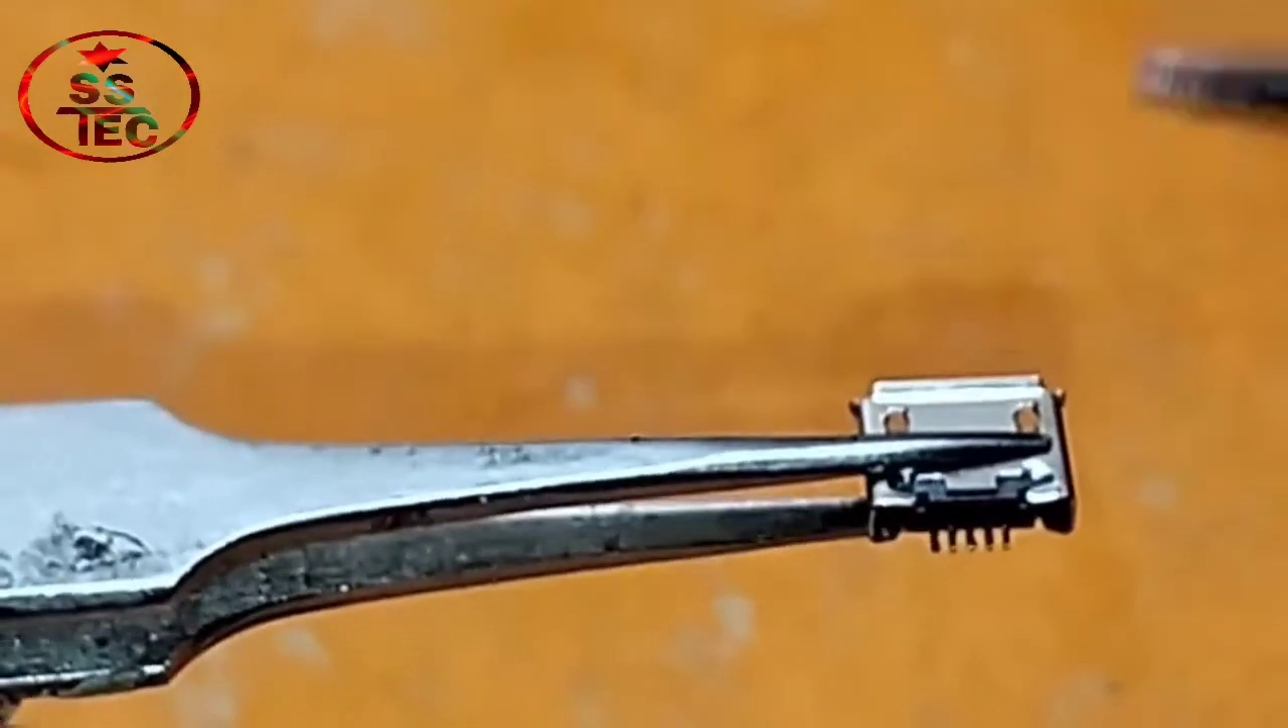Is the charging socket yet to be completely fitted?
Yes.